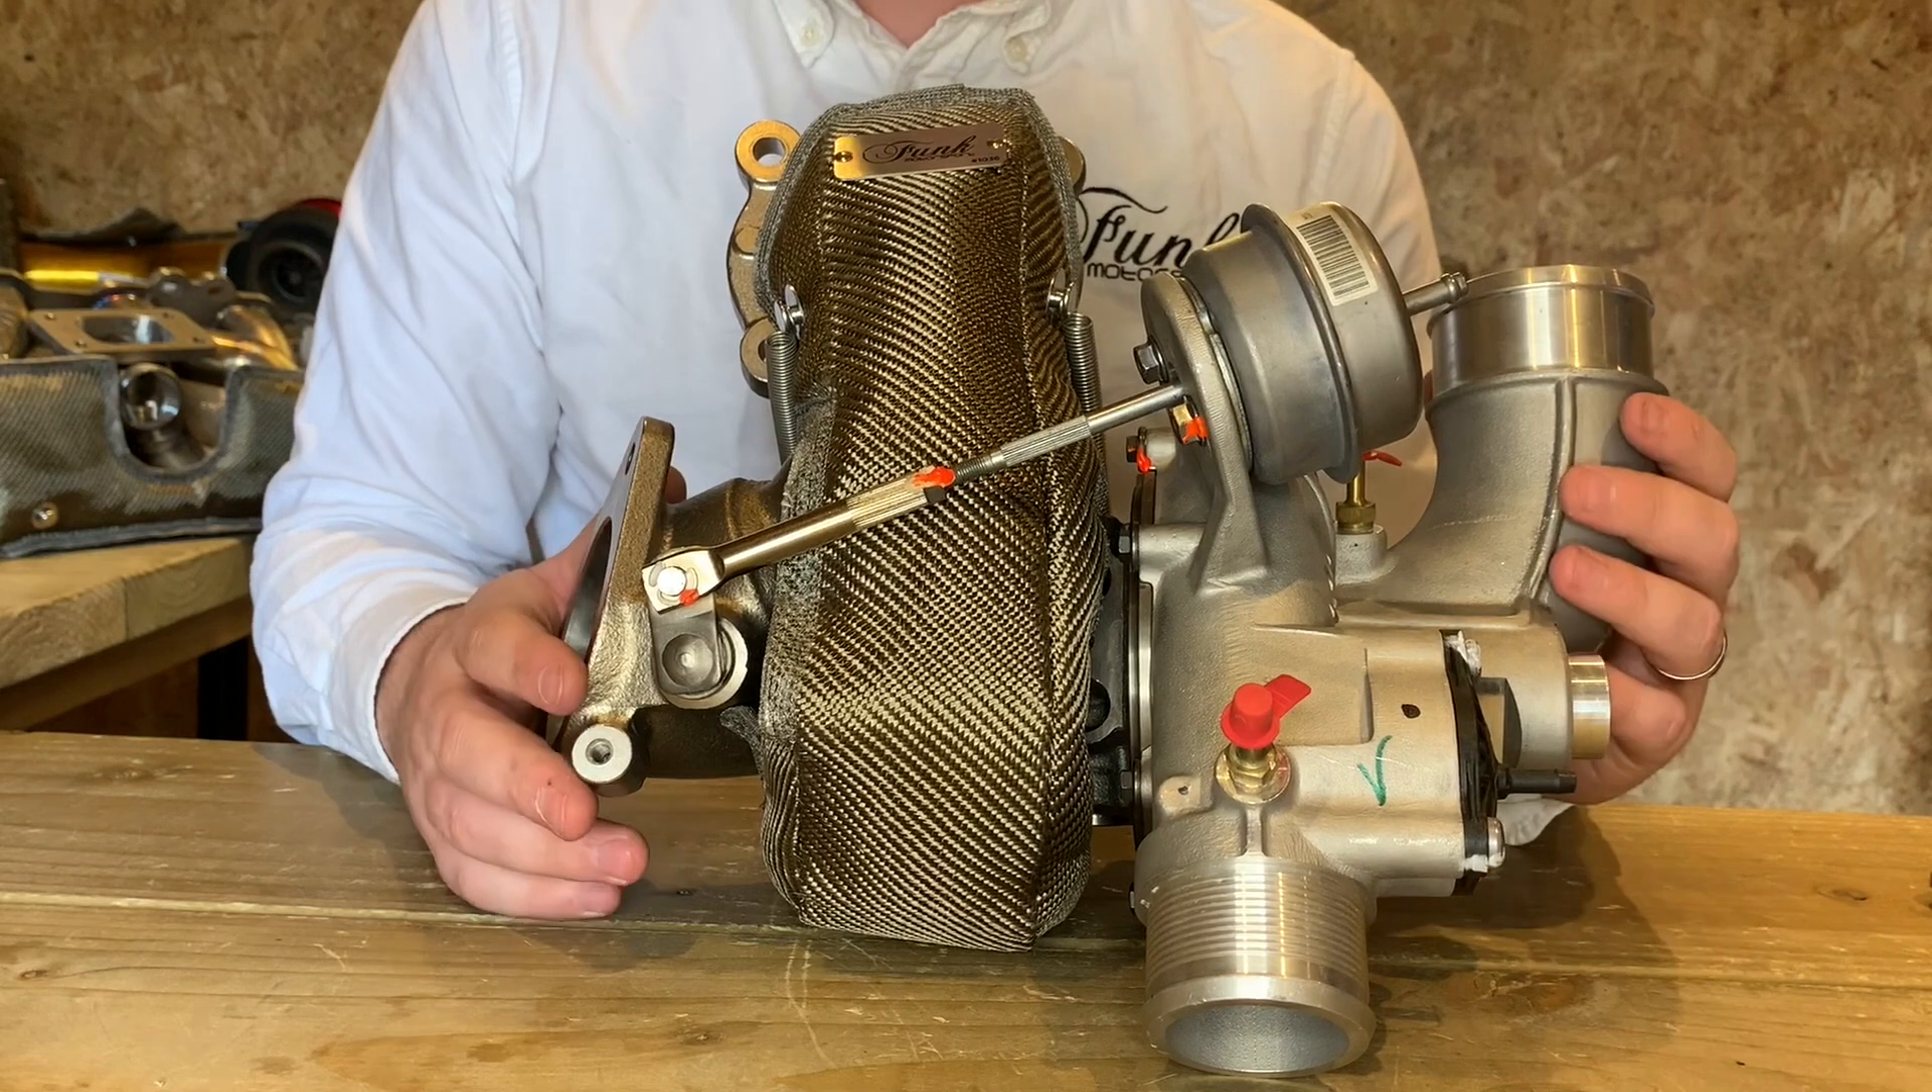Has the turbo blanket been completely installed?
Yes.